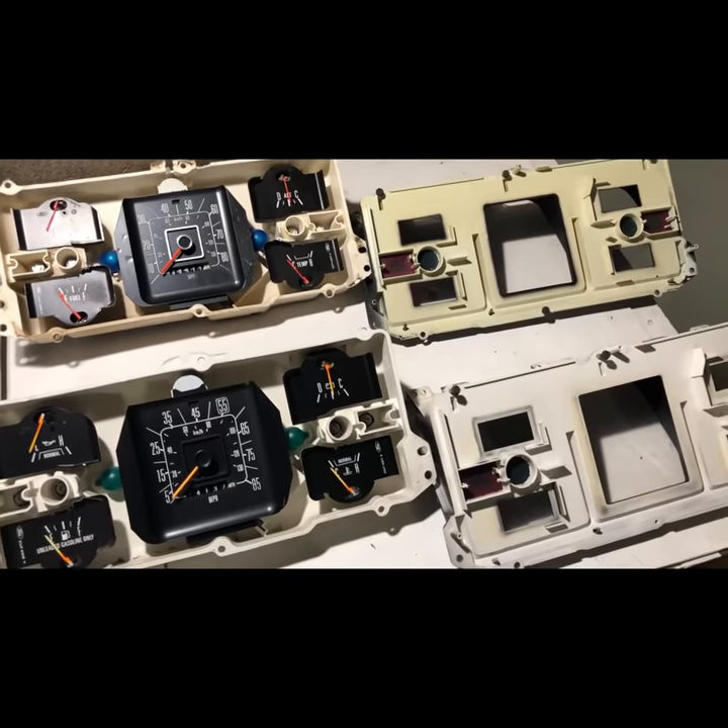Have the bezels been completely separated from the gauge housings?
Yes.